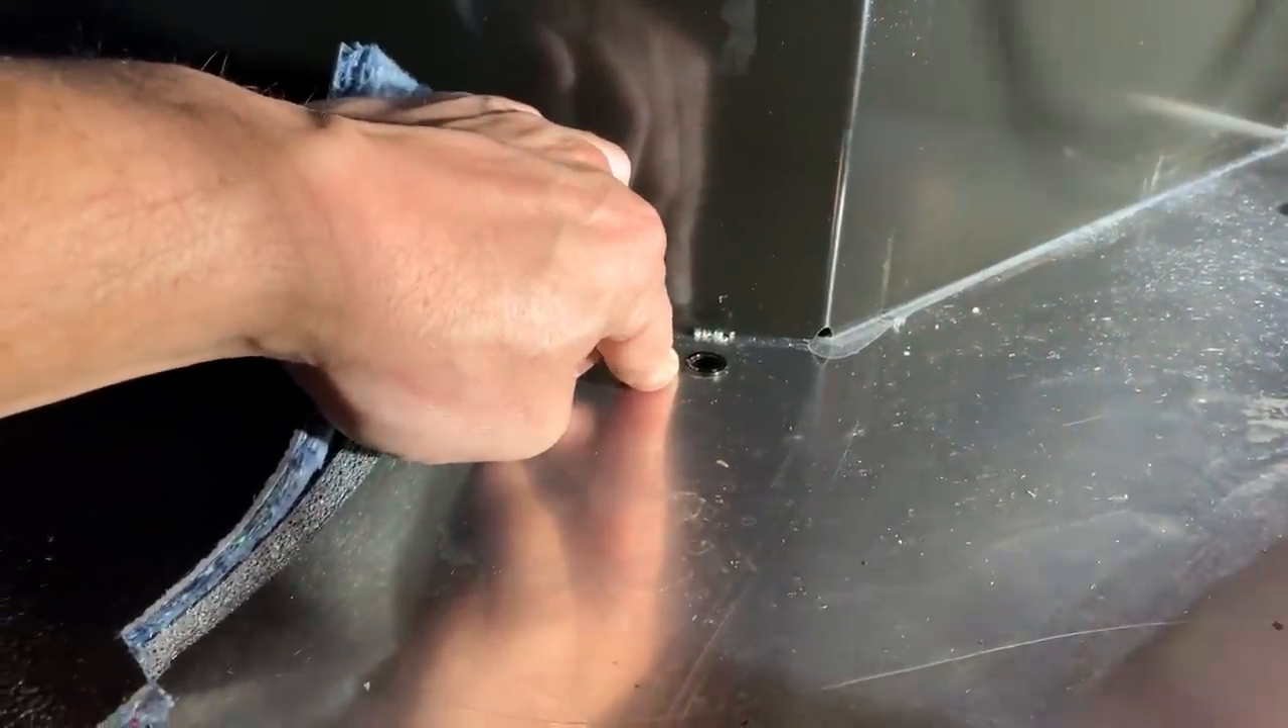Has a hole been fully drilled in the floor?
Yes.